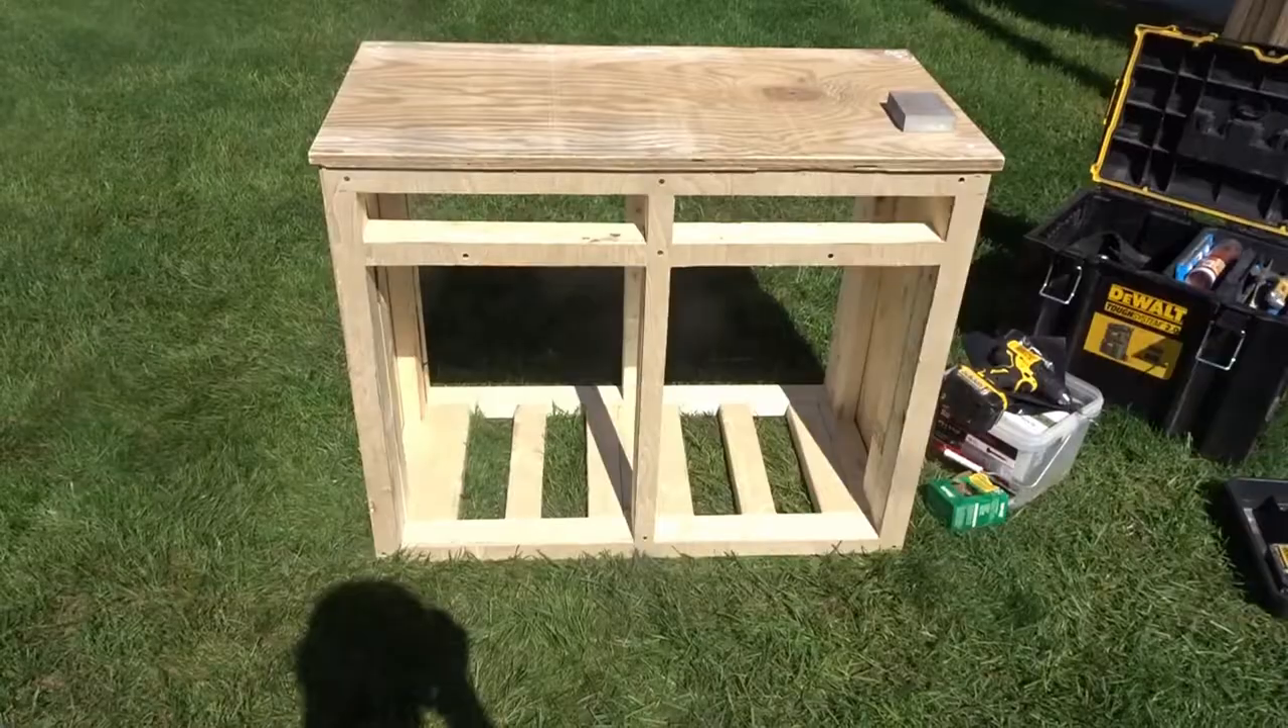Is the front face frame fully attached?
Yes.